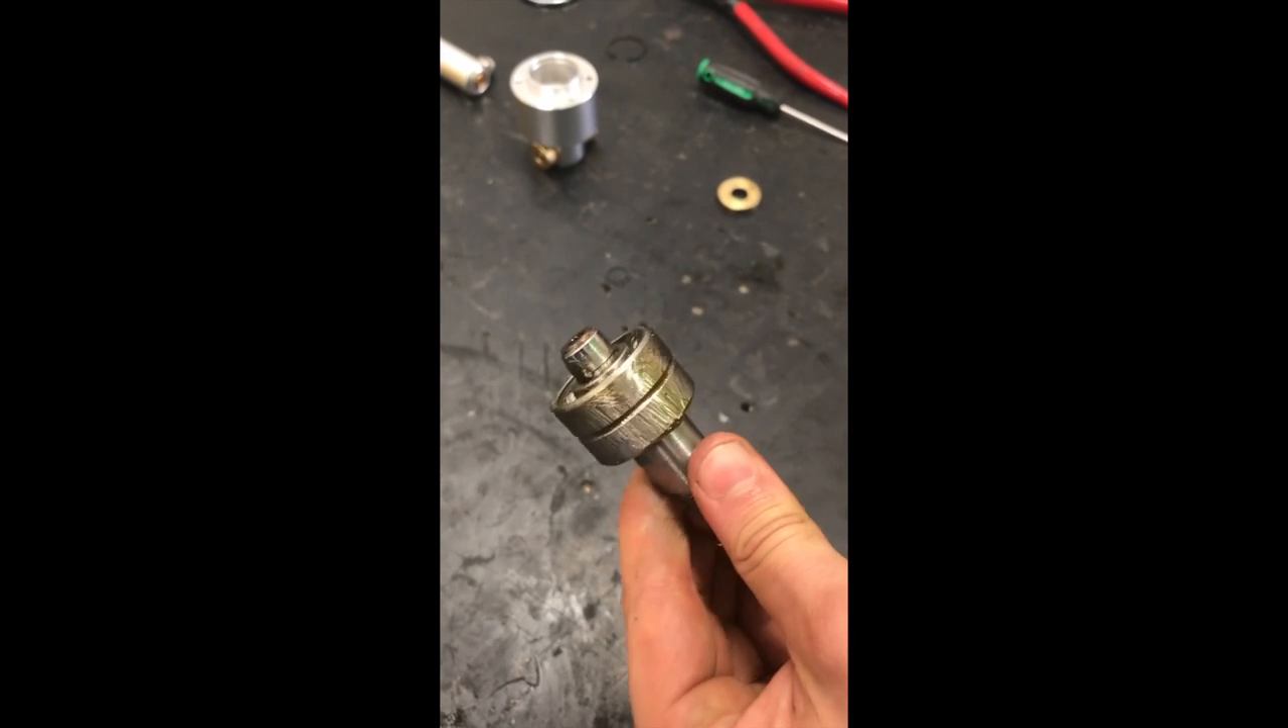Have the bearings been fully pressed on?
Yes.